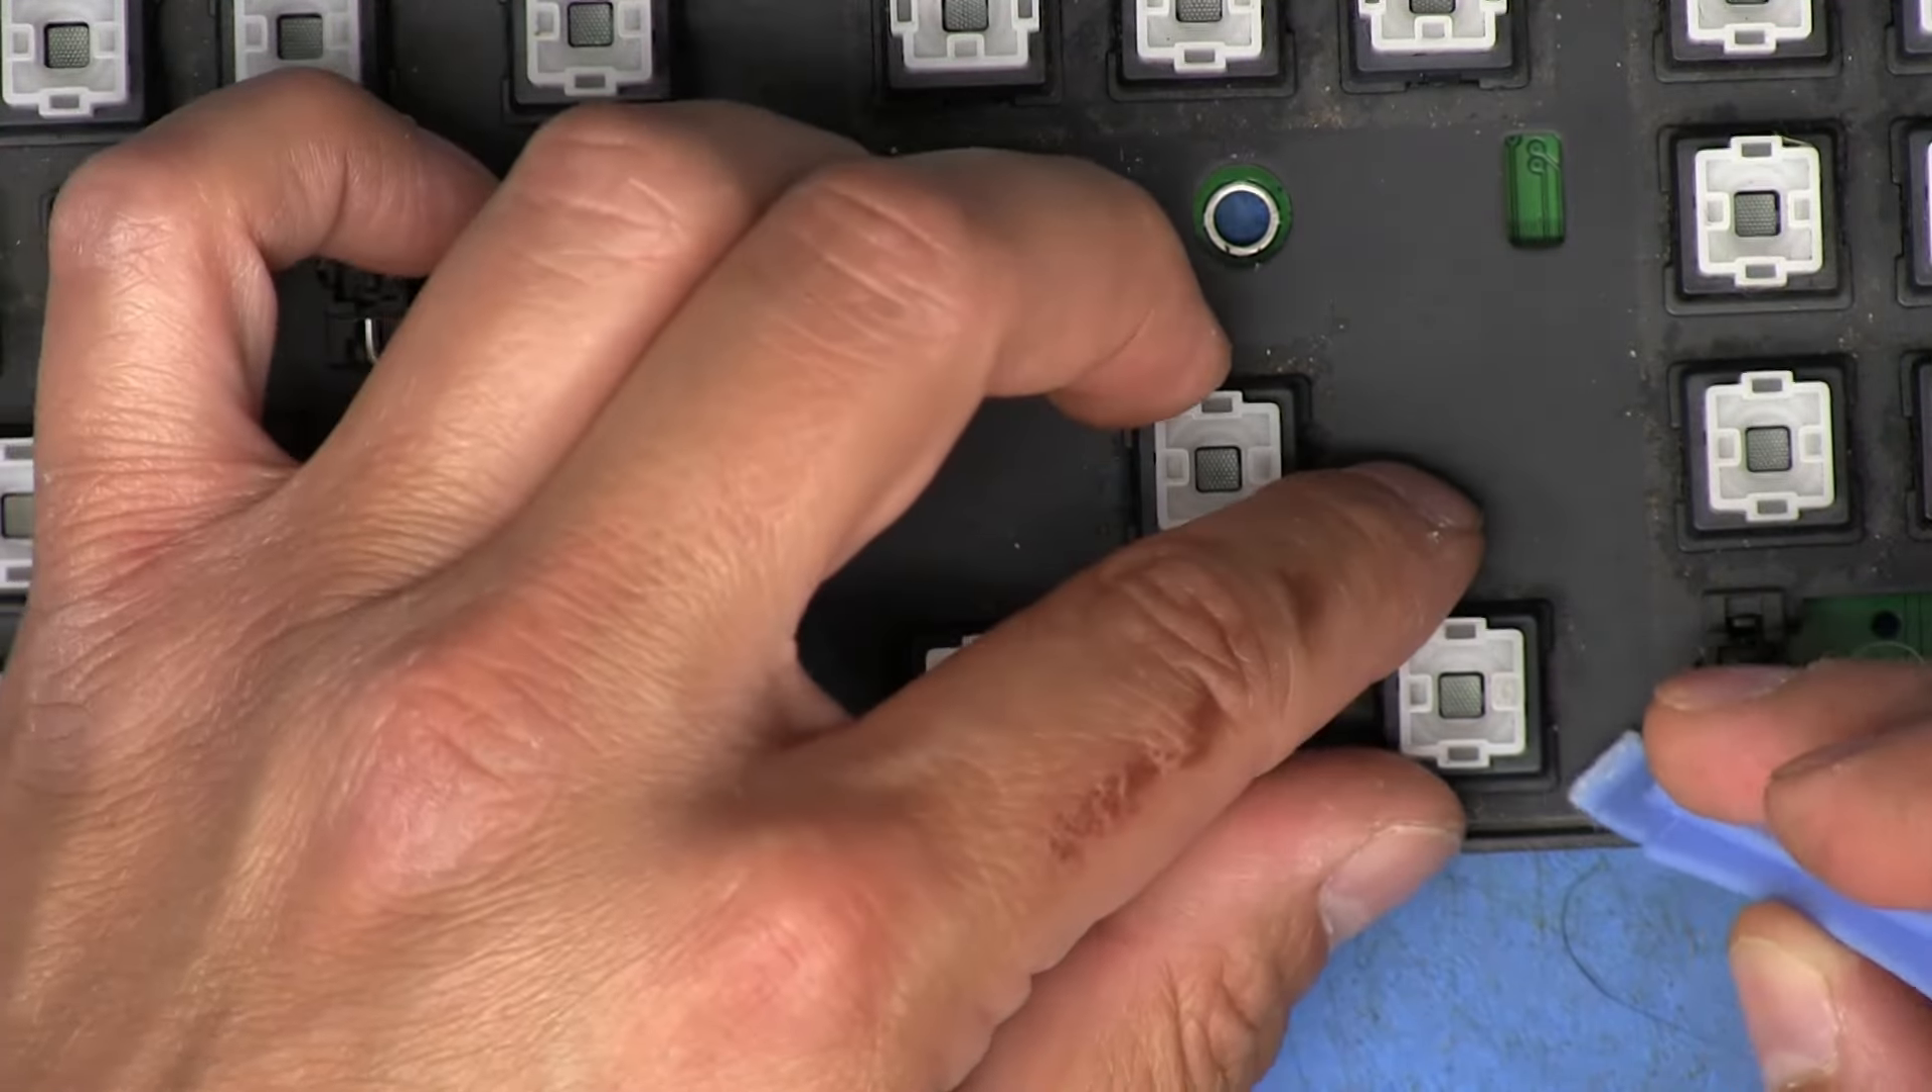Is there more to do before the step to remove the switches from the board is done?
Yes.